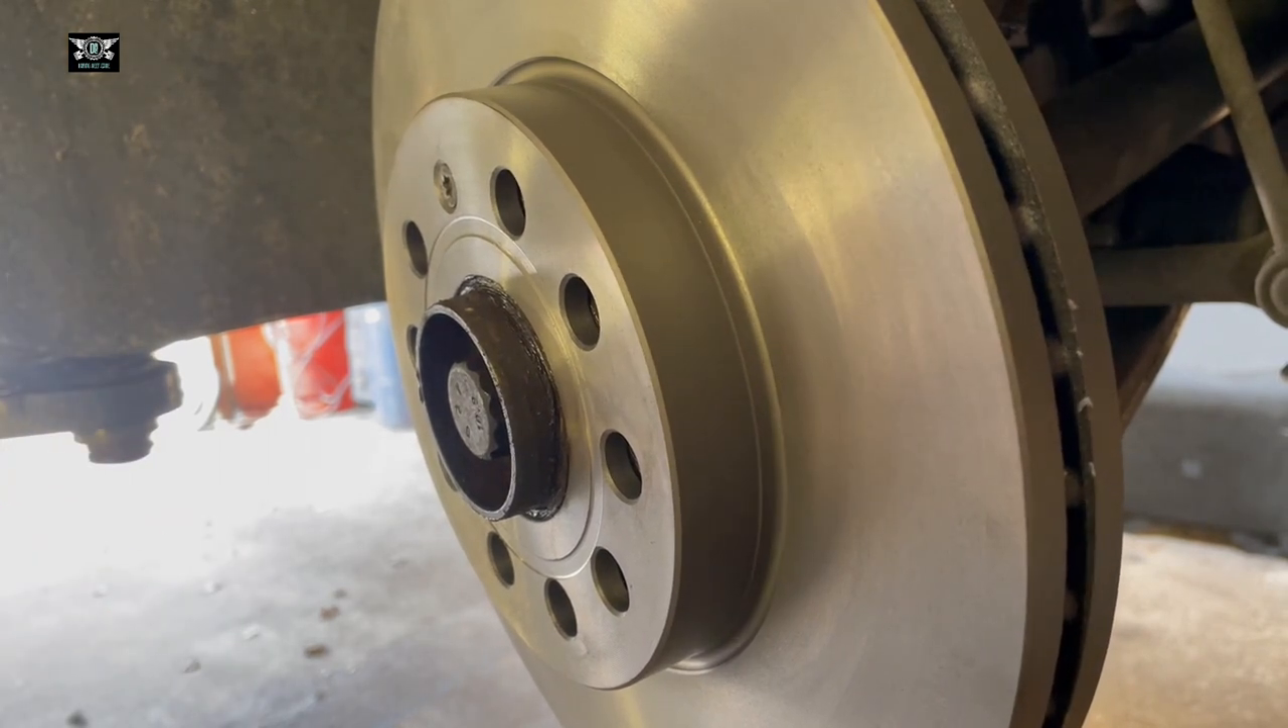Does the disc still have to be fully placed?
No.